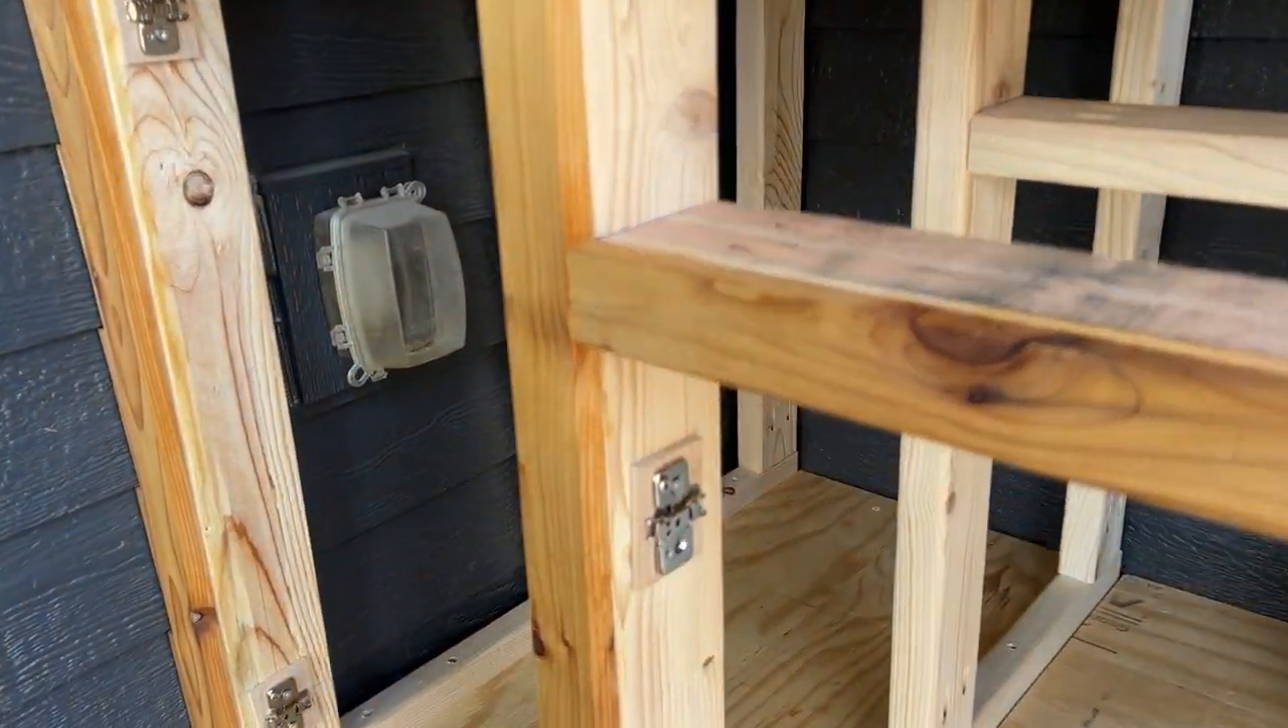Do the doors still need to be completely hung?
Yes.